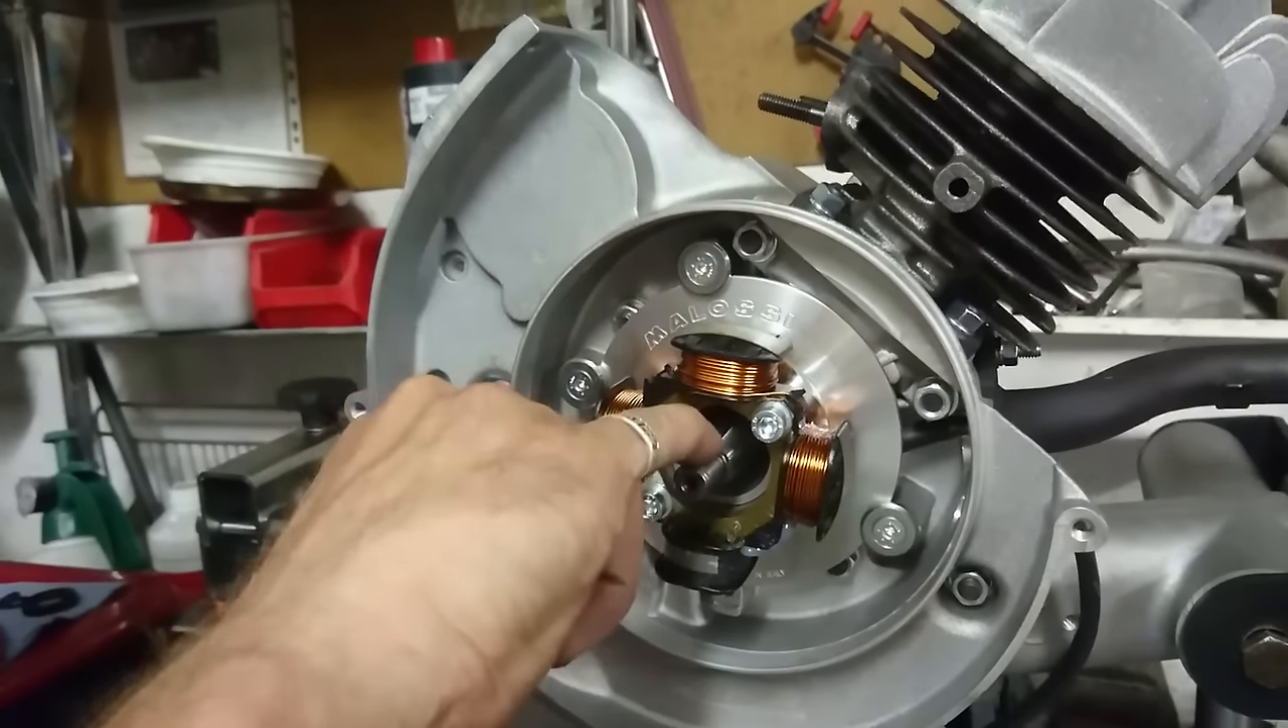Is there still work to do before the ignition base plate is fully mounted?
No.